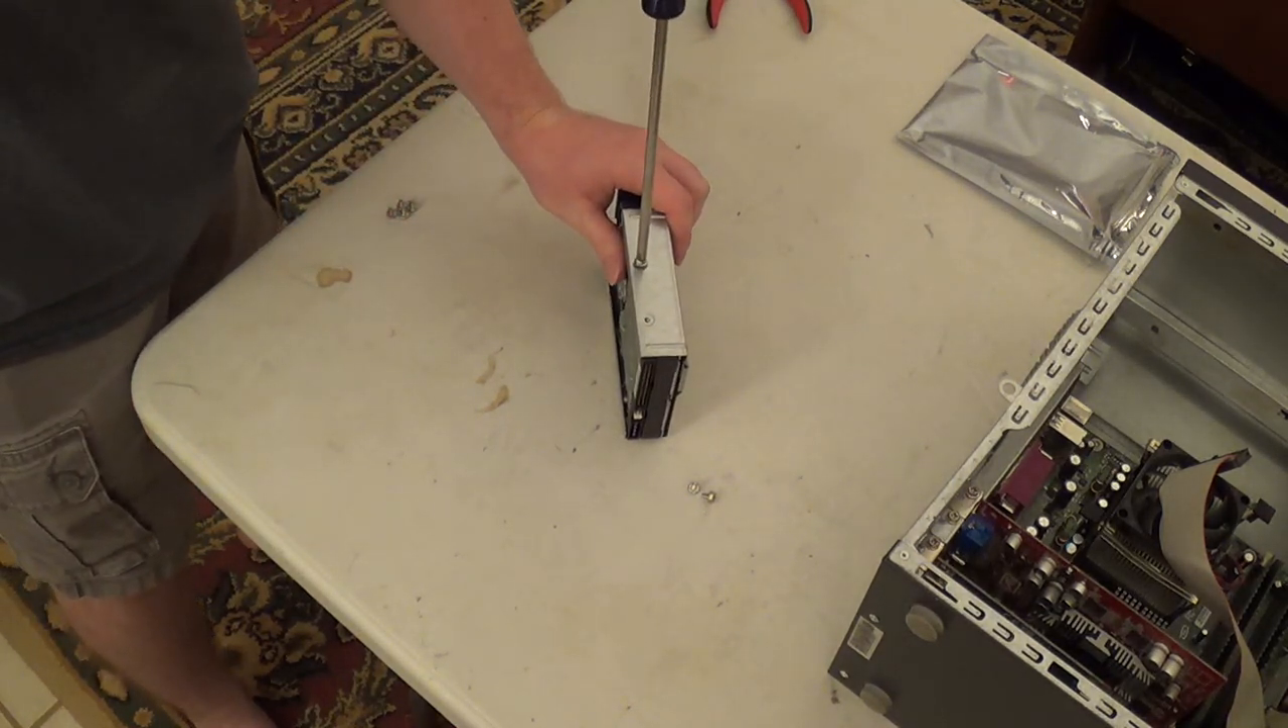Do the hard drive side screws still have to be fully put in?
Yes.